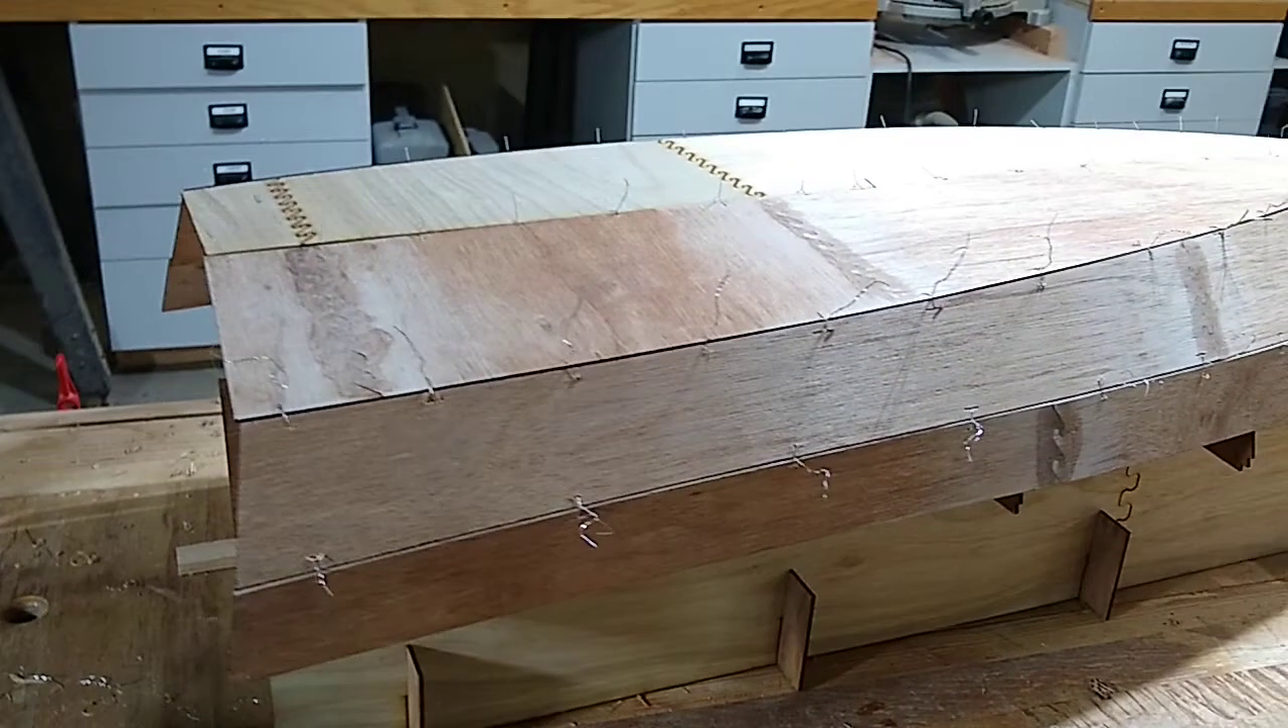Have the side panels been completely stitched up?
Yes.